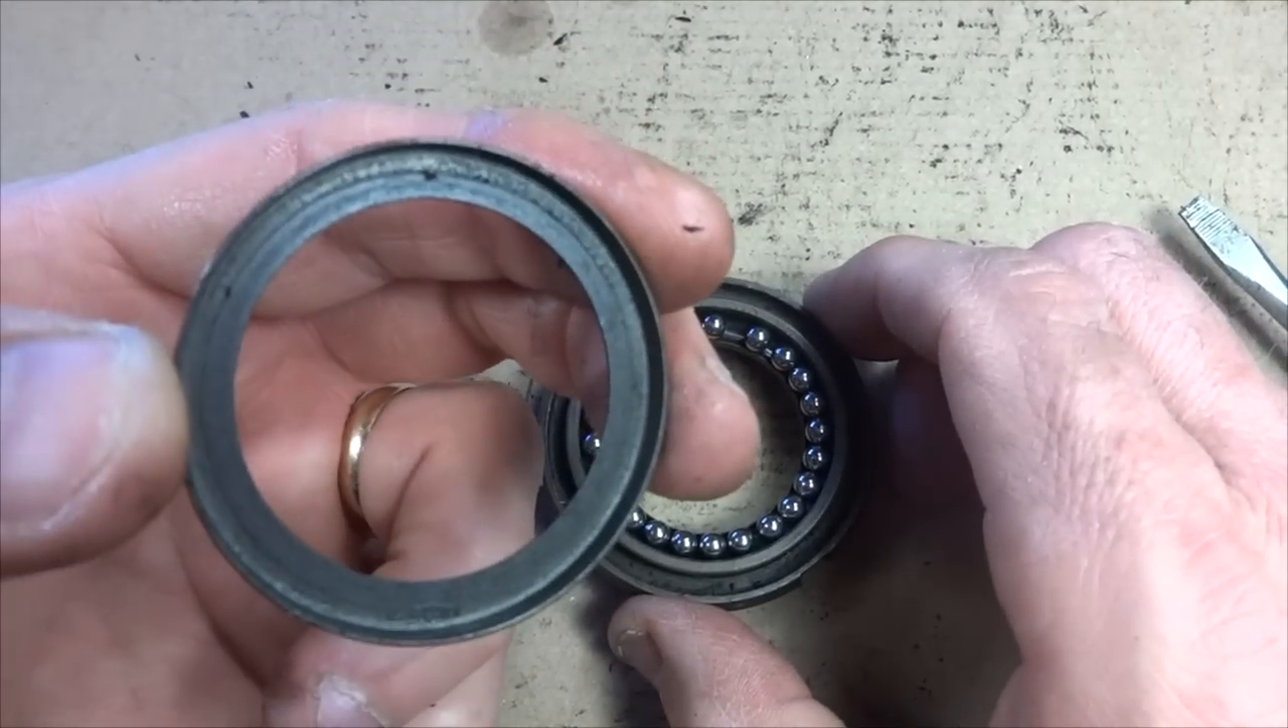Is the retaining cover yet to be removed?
No.